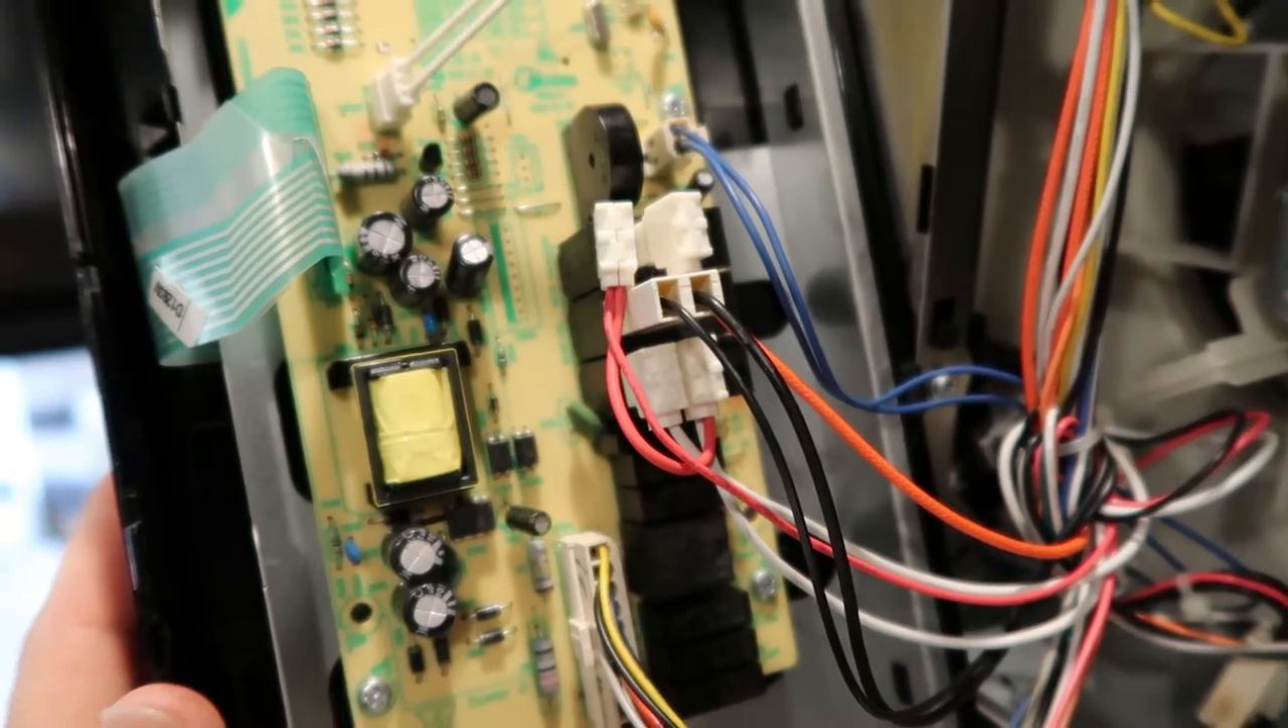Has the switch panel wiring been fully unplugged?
No.